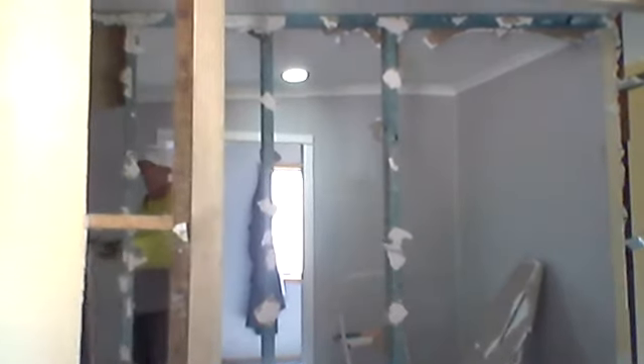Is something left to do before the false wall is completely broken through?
No.